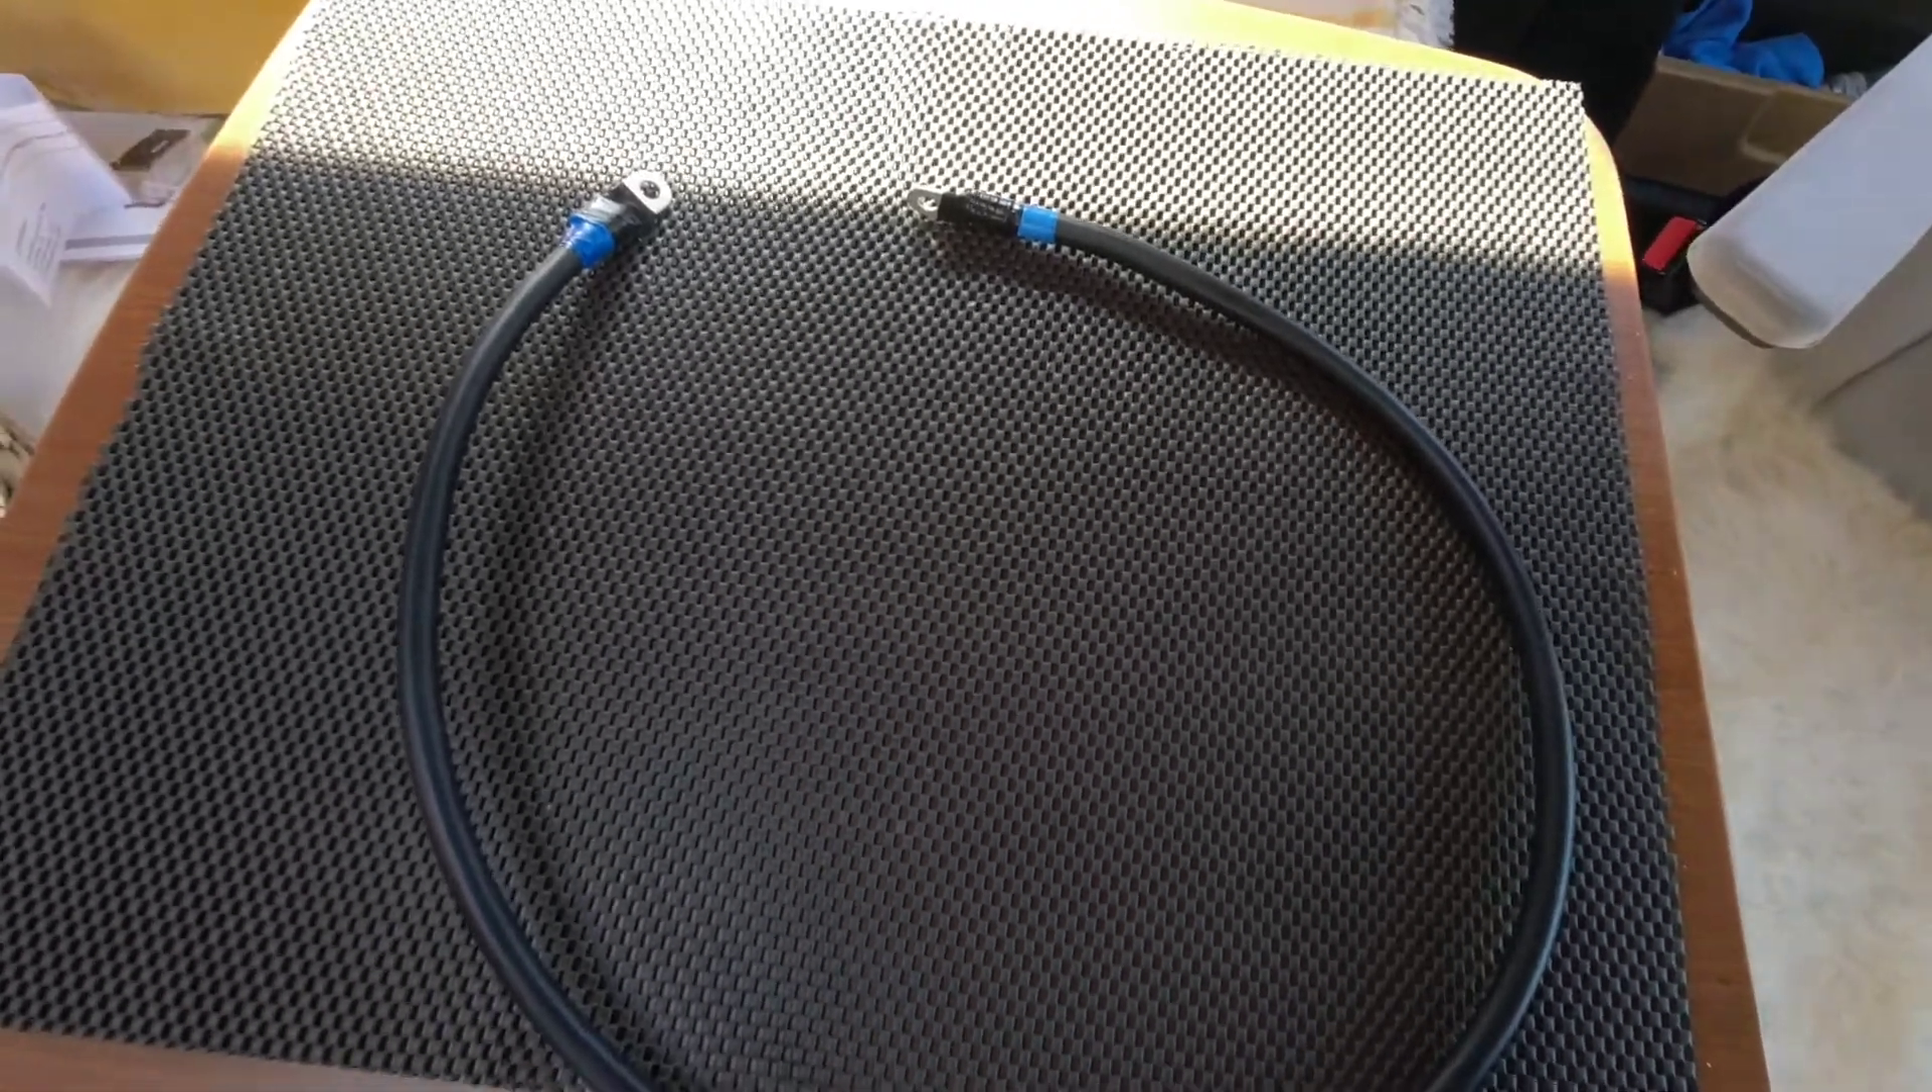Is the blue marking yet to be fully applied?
No.